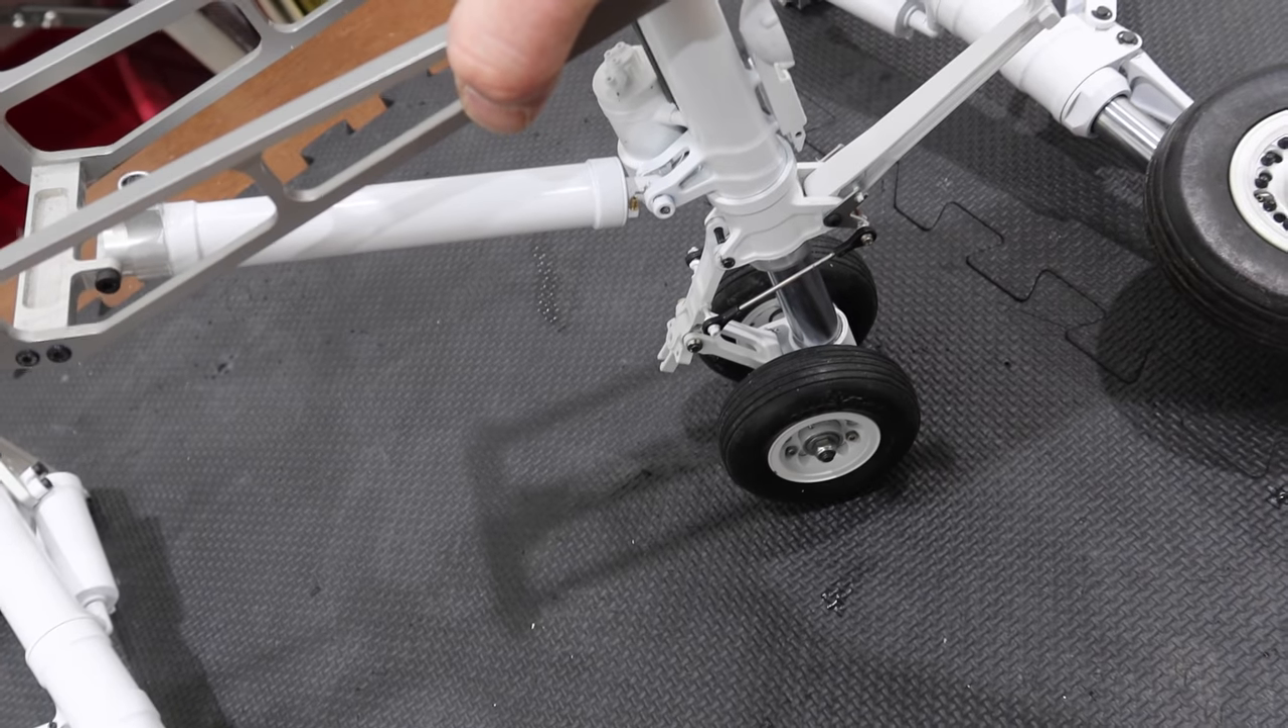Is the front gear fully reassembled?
Yes.